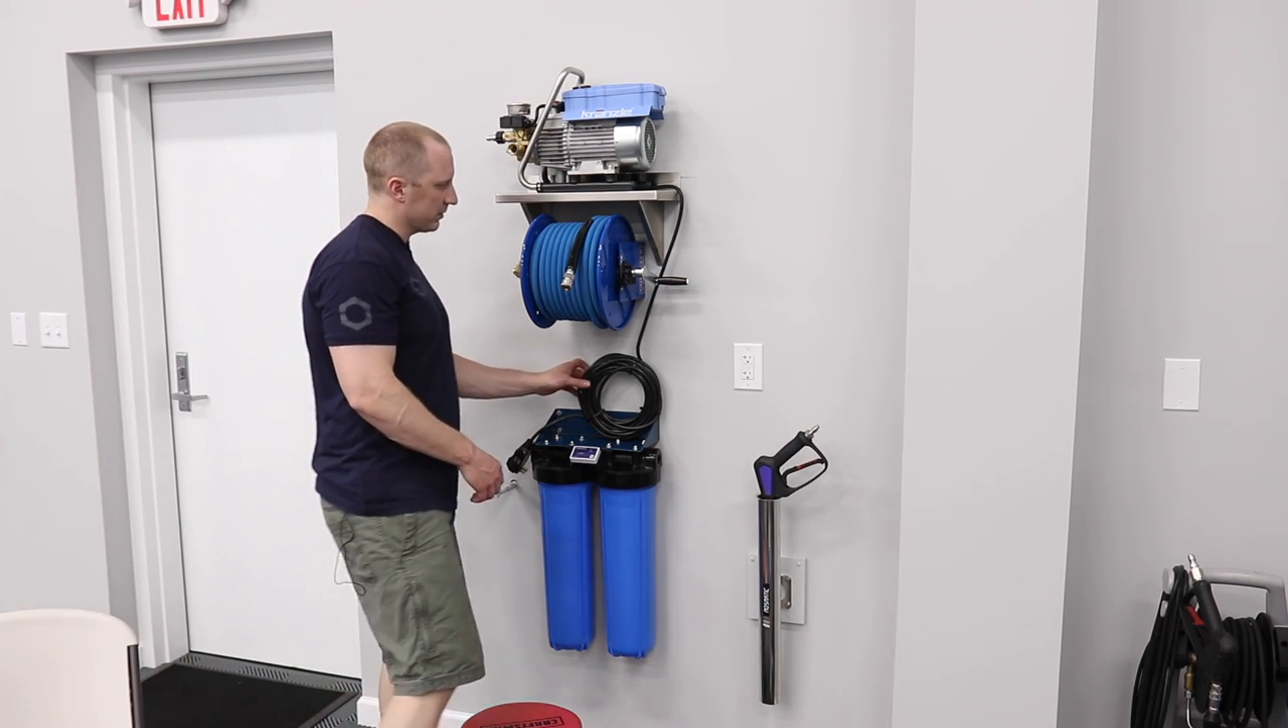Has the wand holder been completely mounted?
Yes.